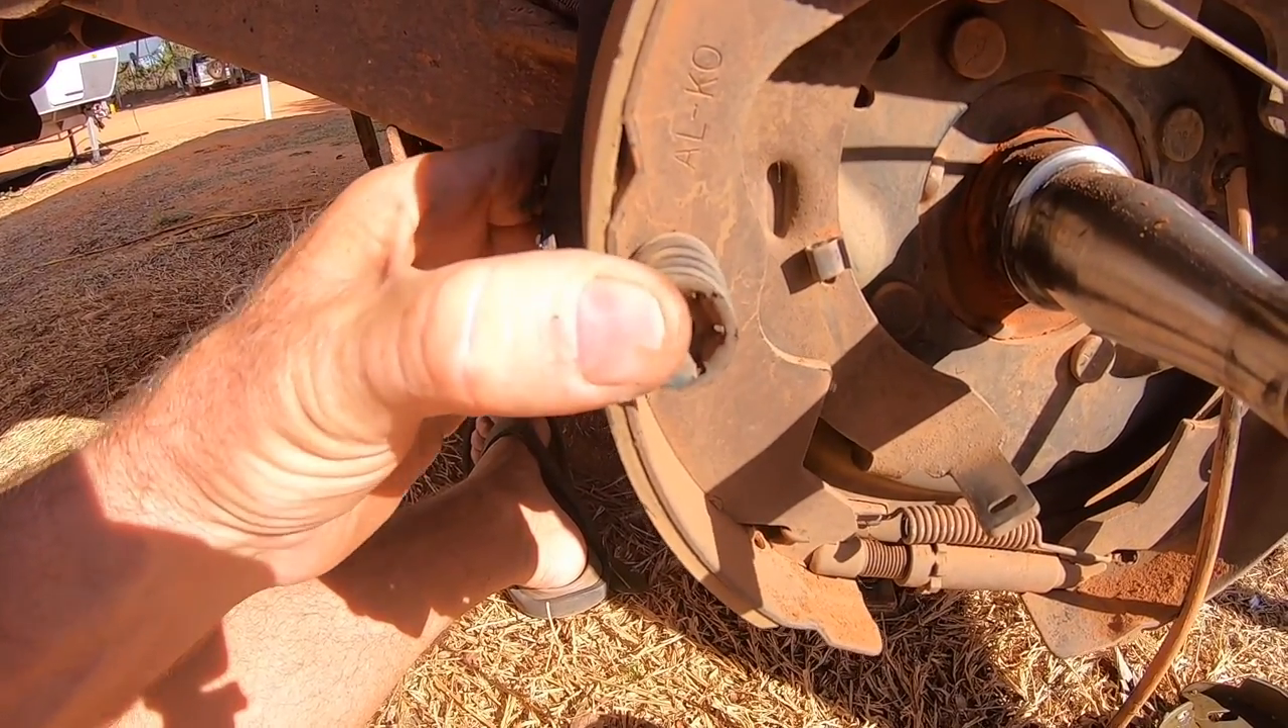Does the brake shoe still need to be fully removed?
Yes.